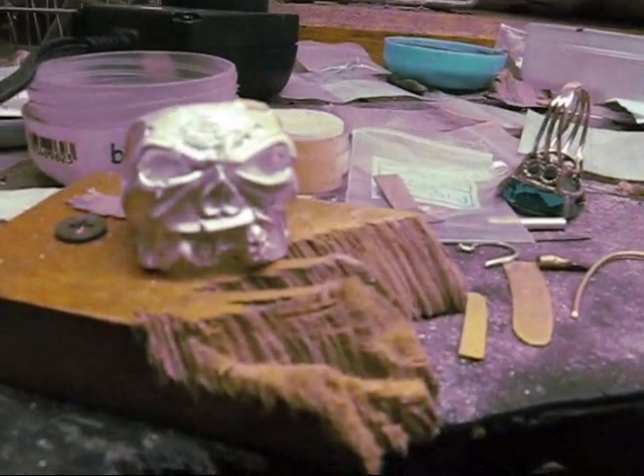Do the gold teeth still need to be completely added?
Yes.